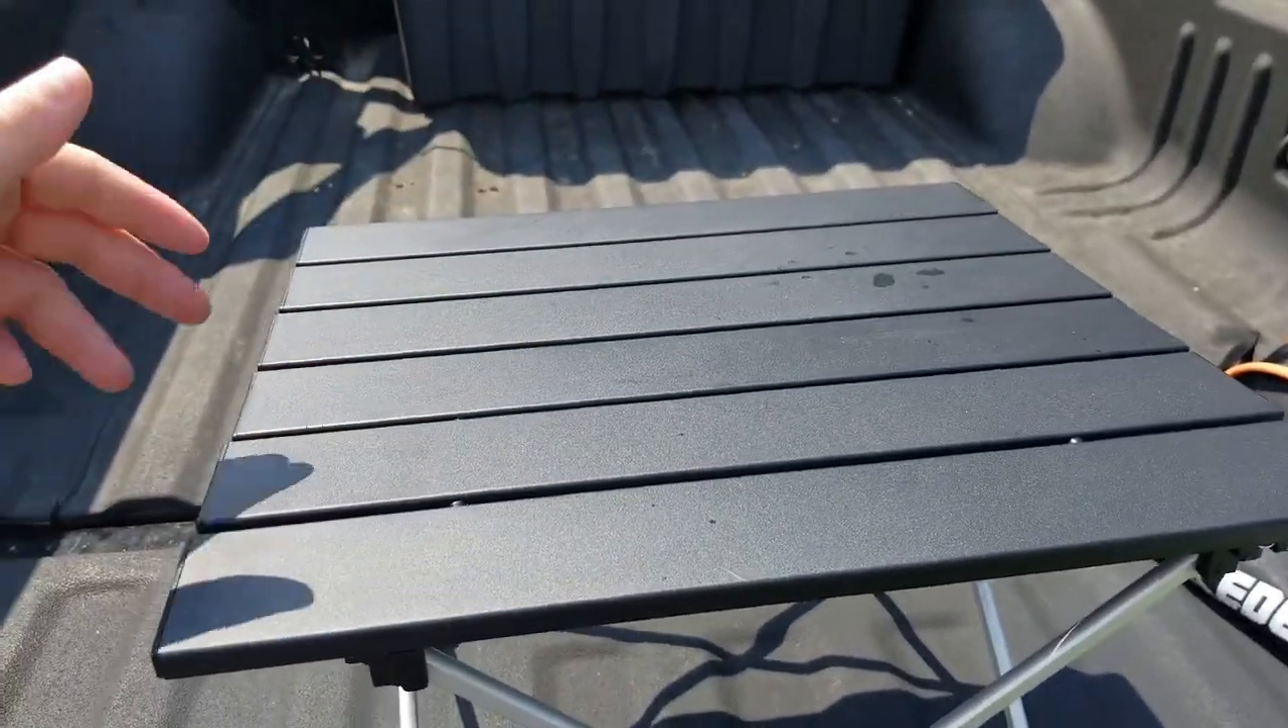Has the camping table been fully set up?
Yes.